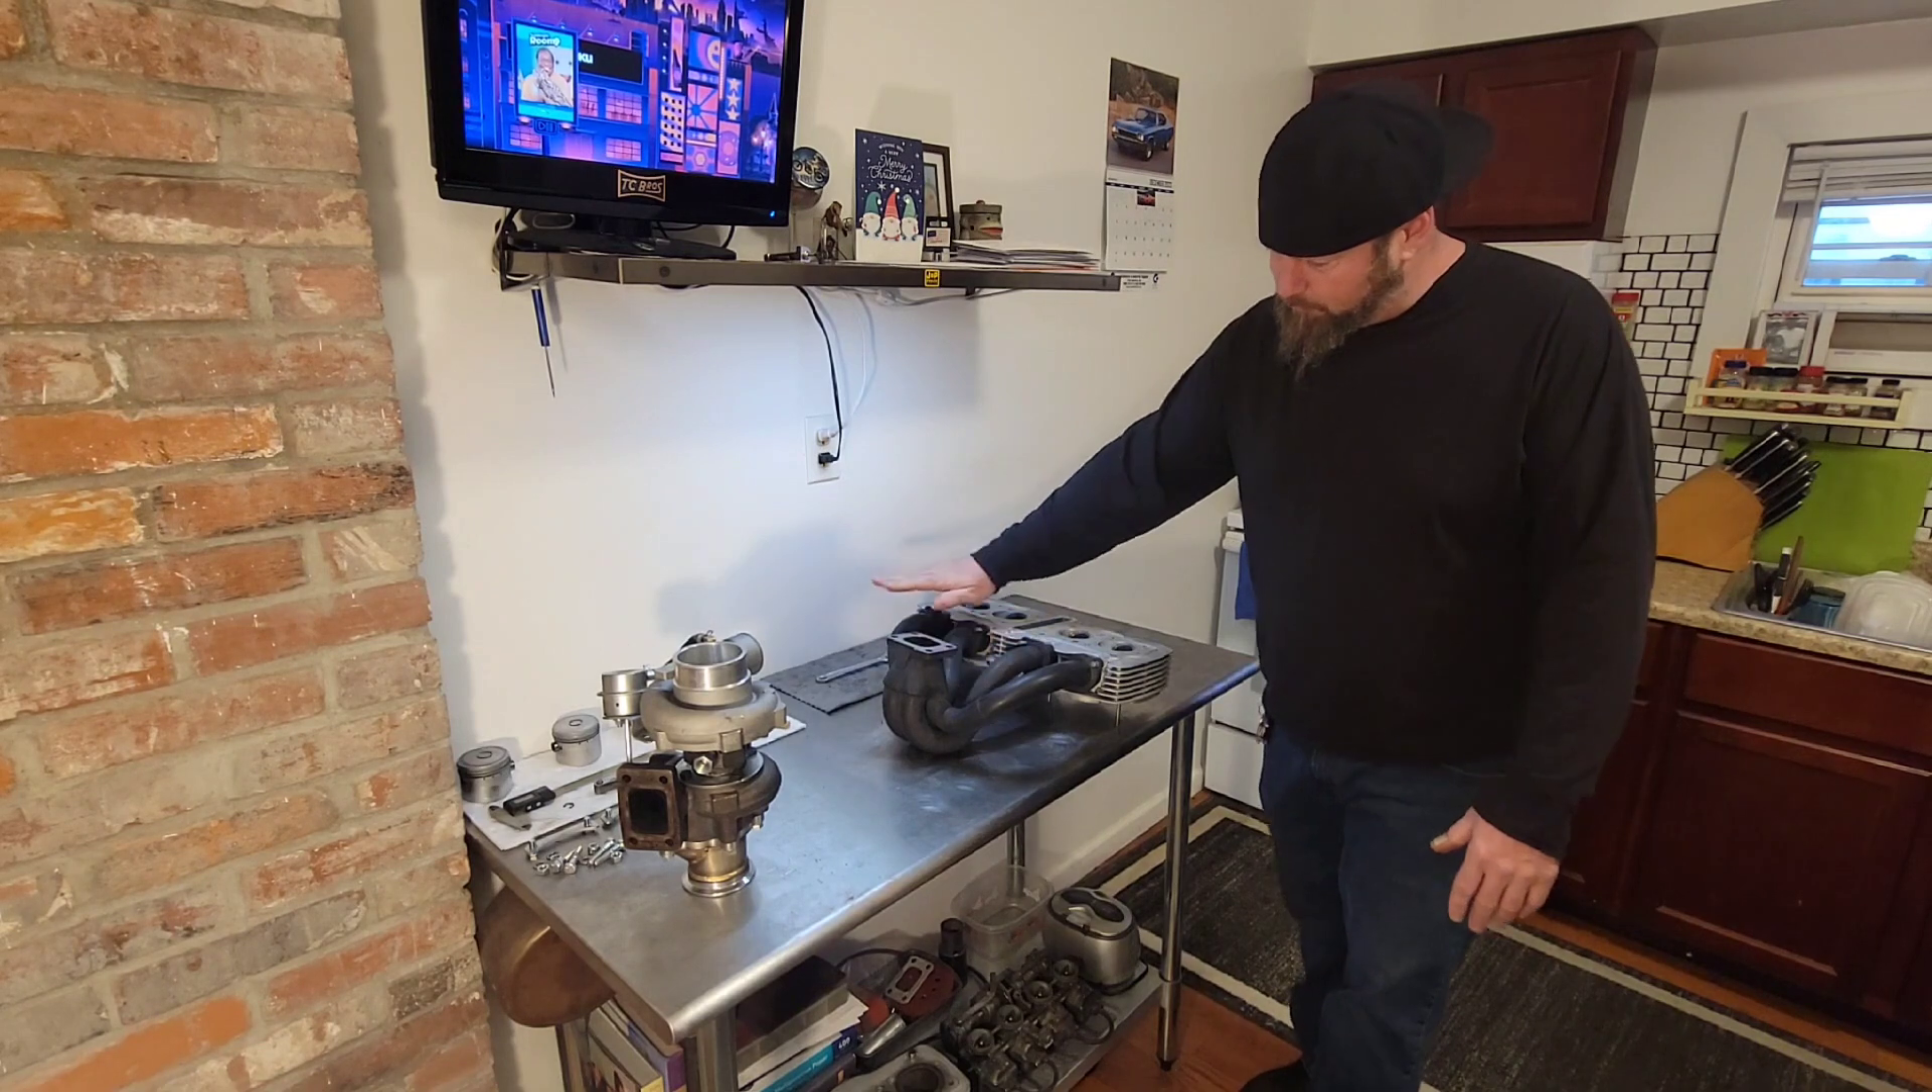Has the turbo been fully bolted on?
No.